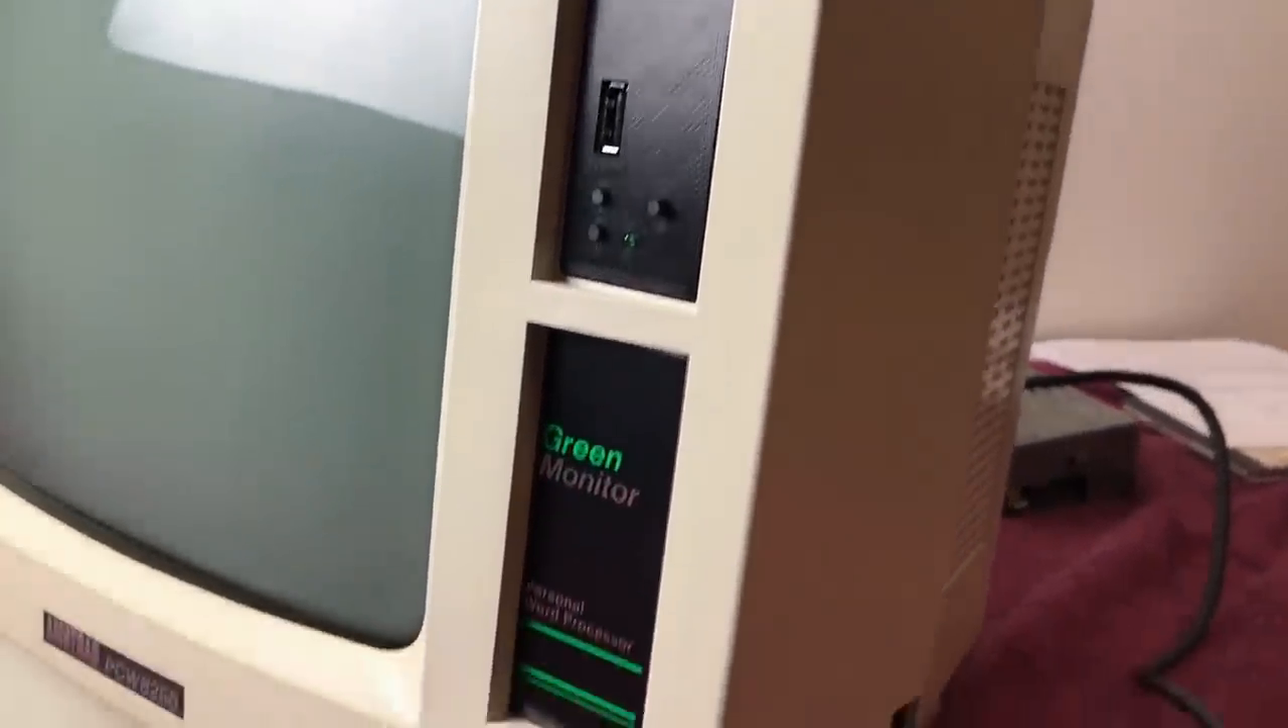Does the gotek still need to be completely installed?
No.